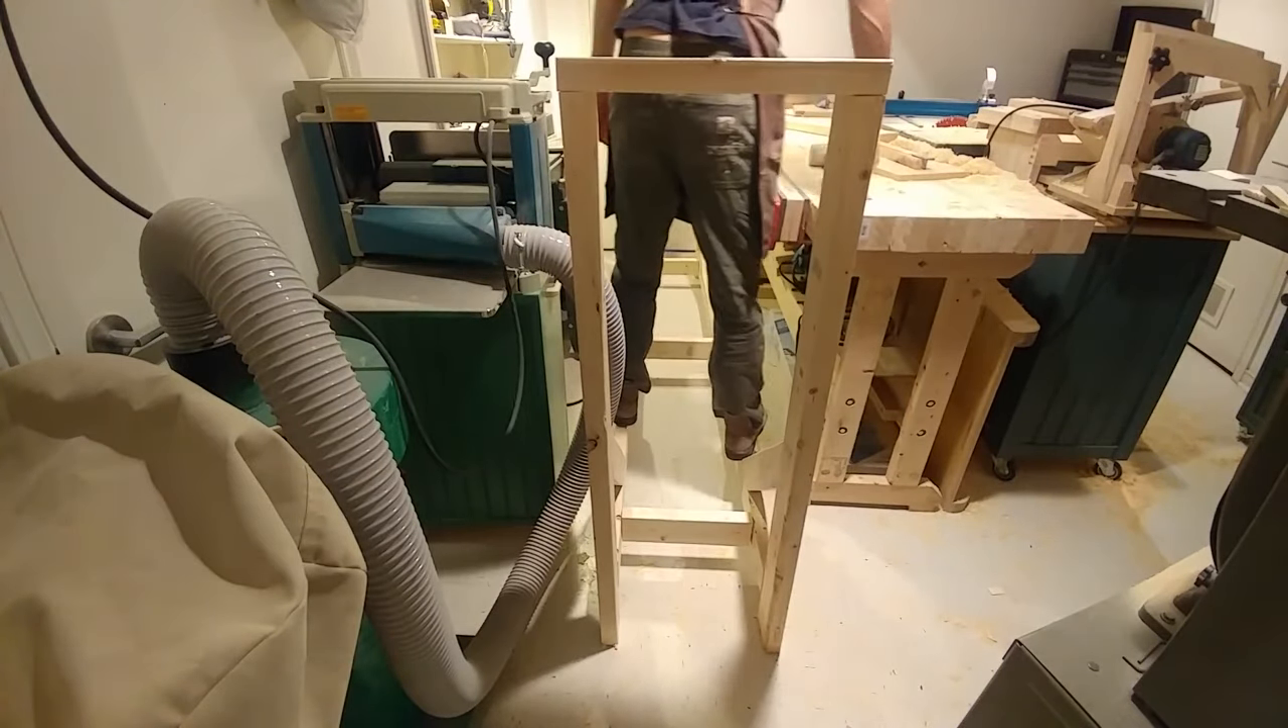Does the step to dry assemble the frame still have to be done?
No.